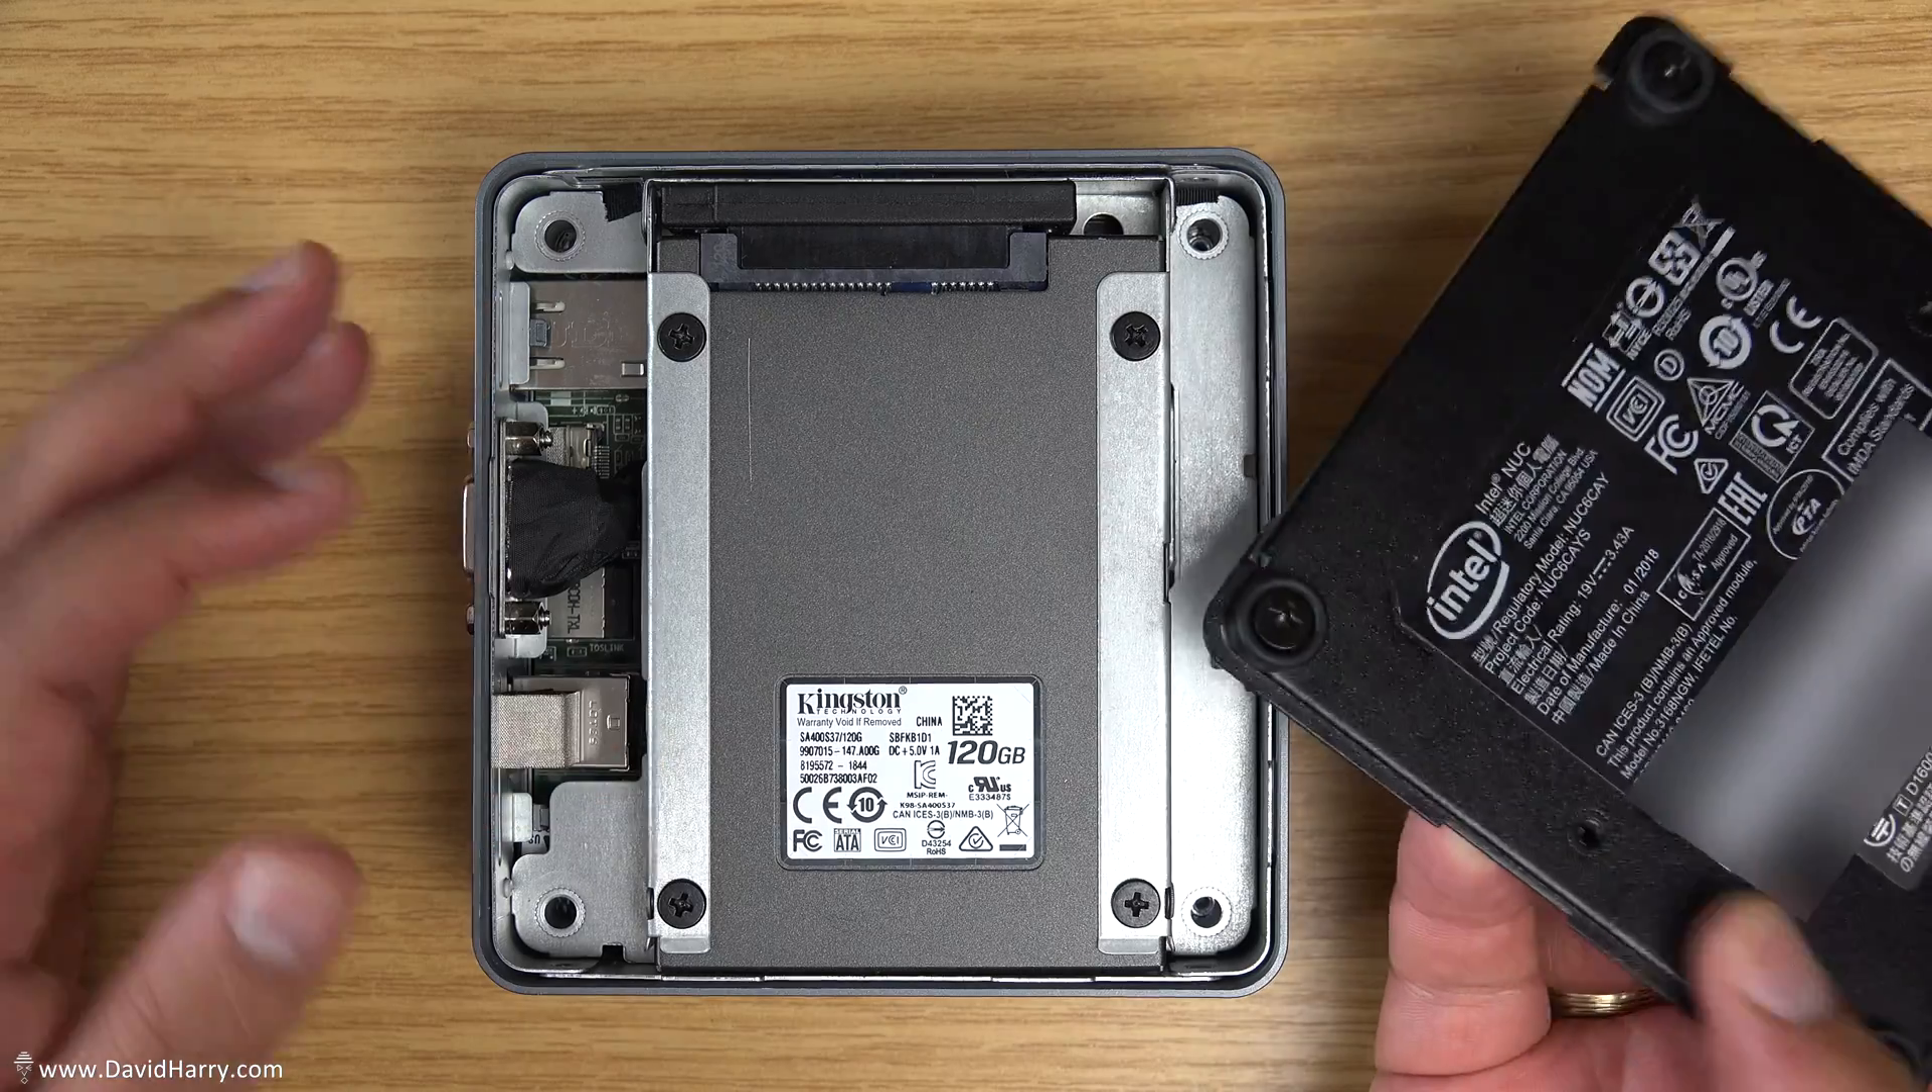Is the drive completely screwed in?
Yes.